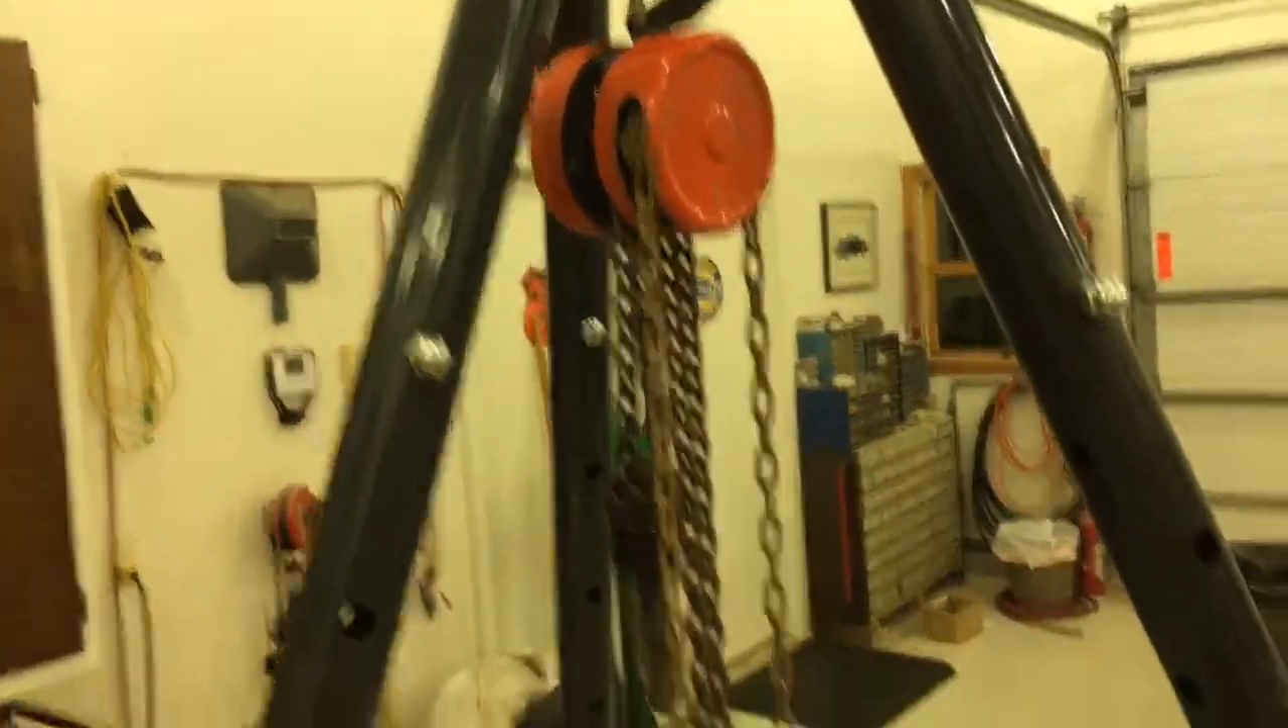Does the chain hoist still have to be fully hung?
No.